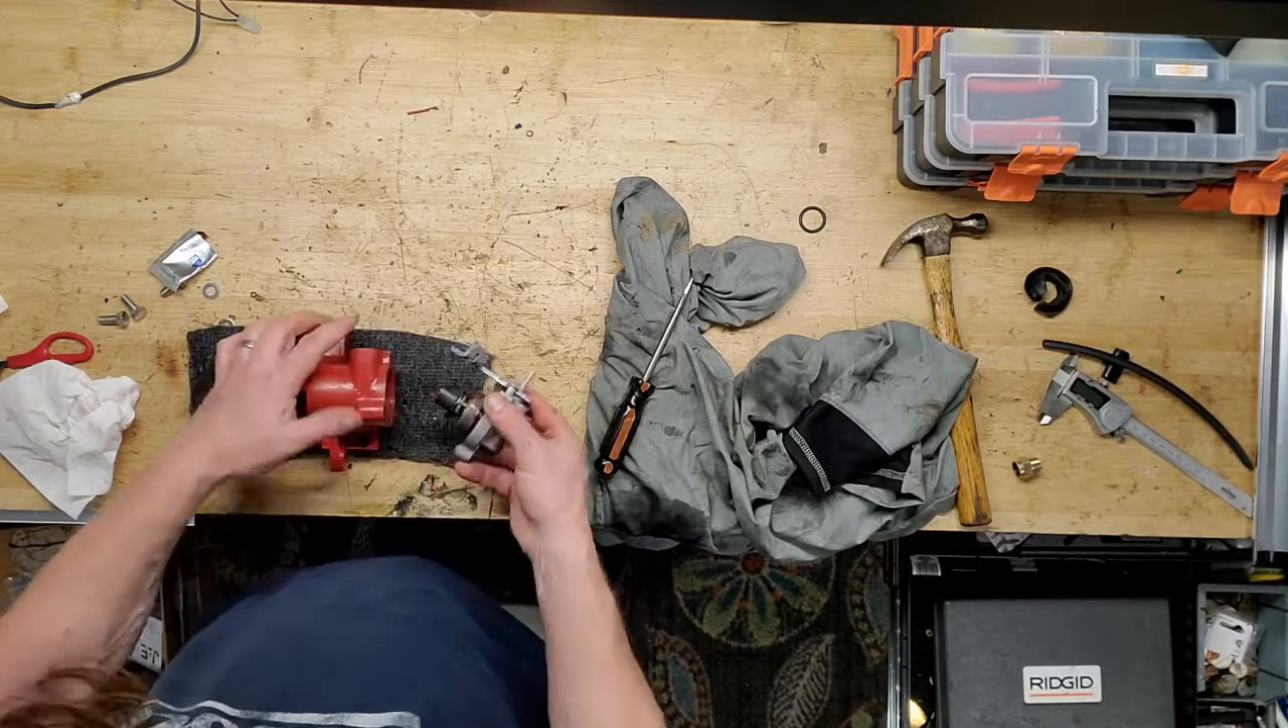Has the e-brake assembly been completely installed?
No.